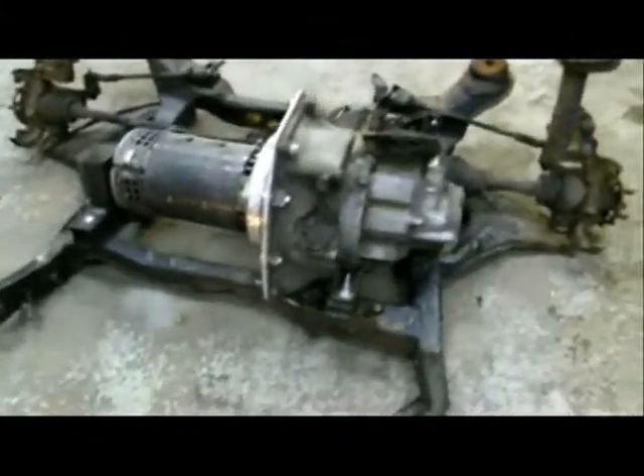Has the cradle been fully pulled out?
Yes.